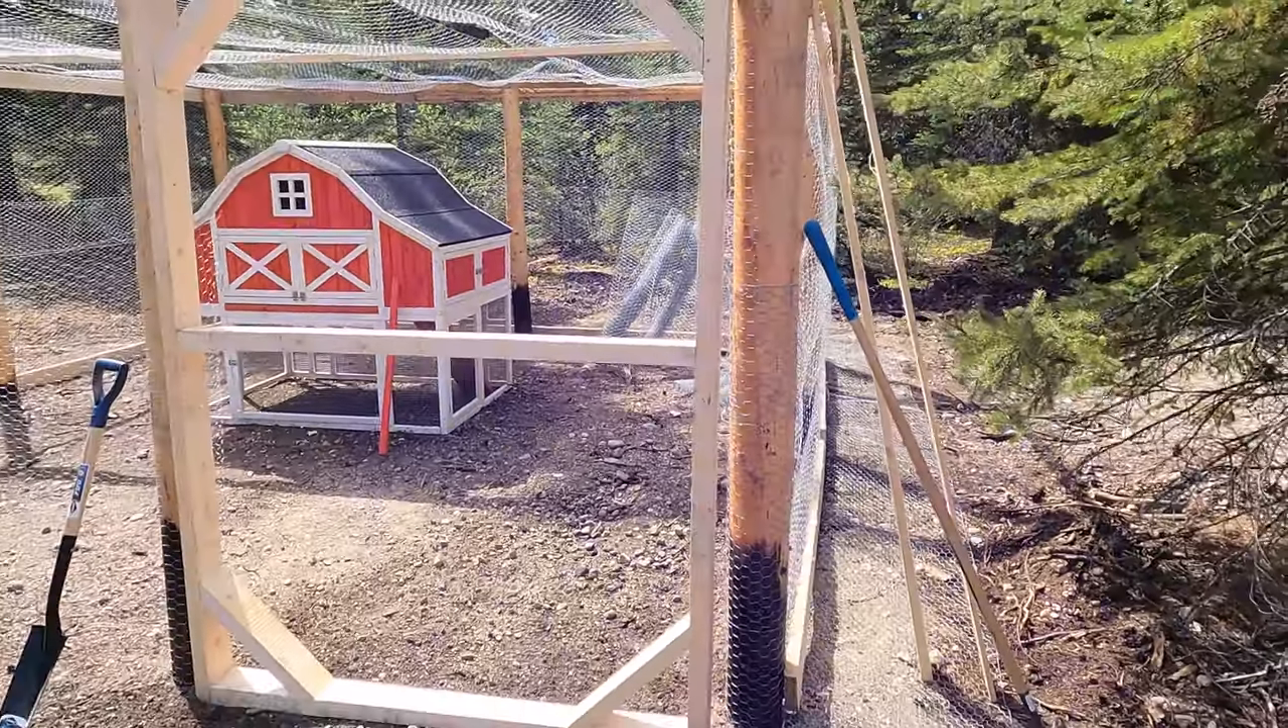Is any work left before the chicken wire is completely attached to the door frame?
Yes.